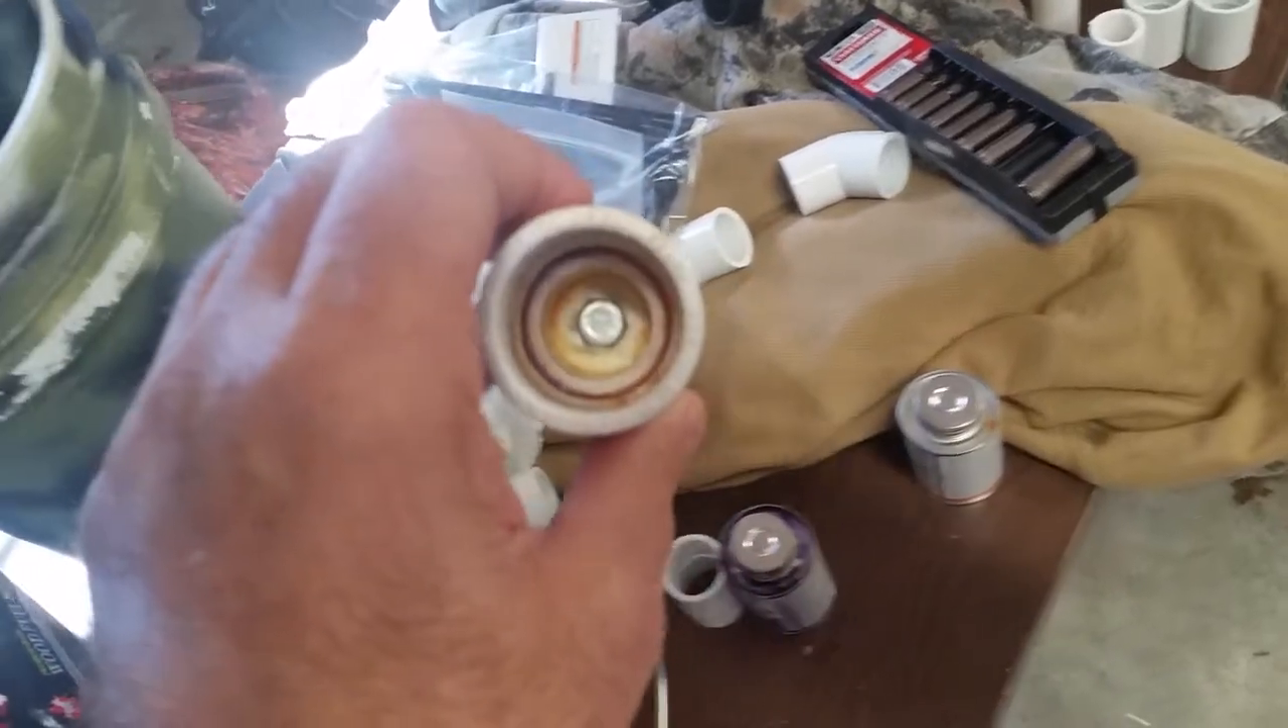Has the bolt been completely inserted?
Yes.